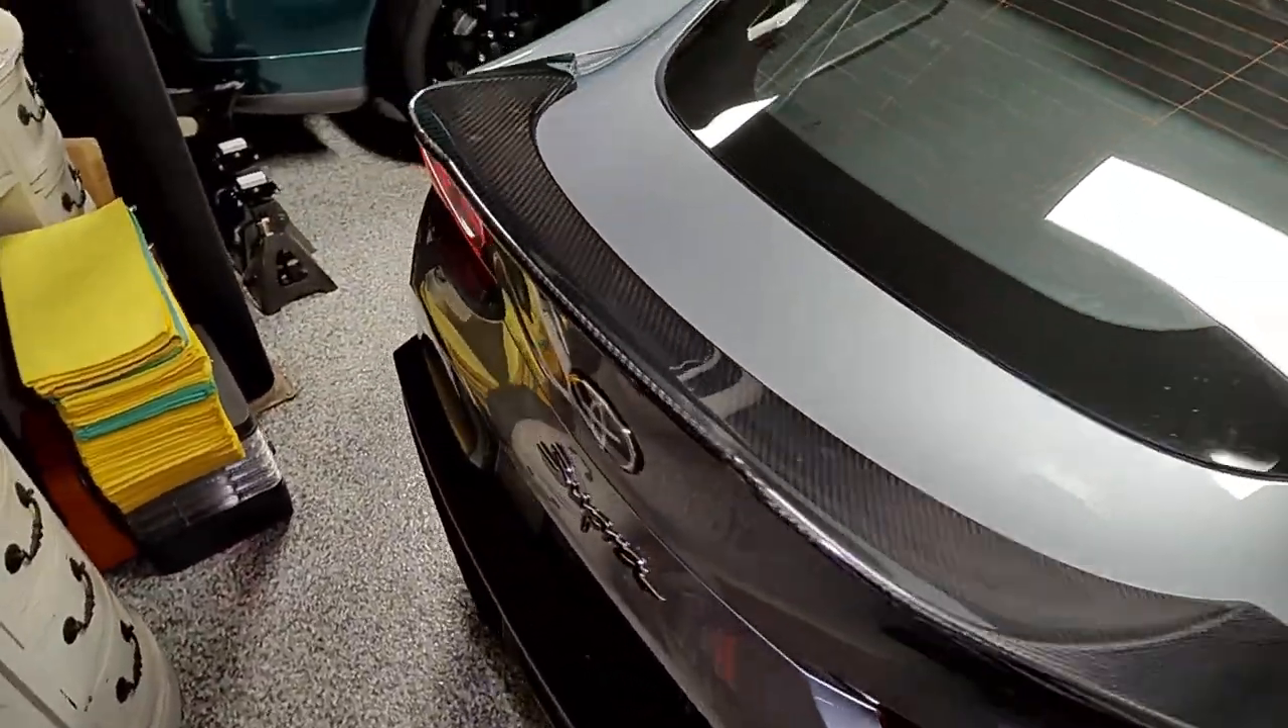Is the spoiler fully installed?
Yes.